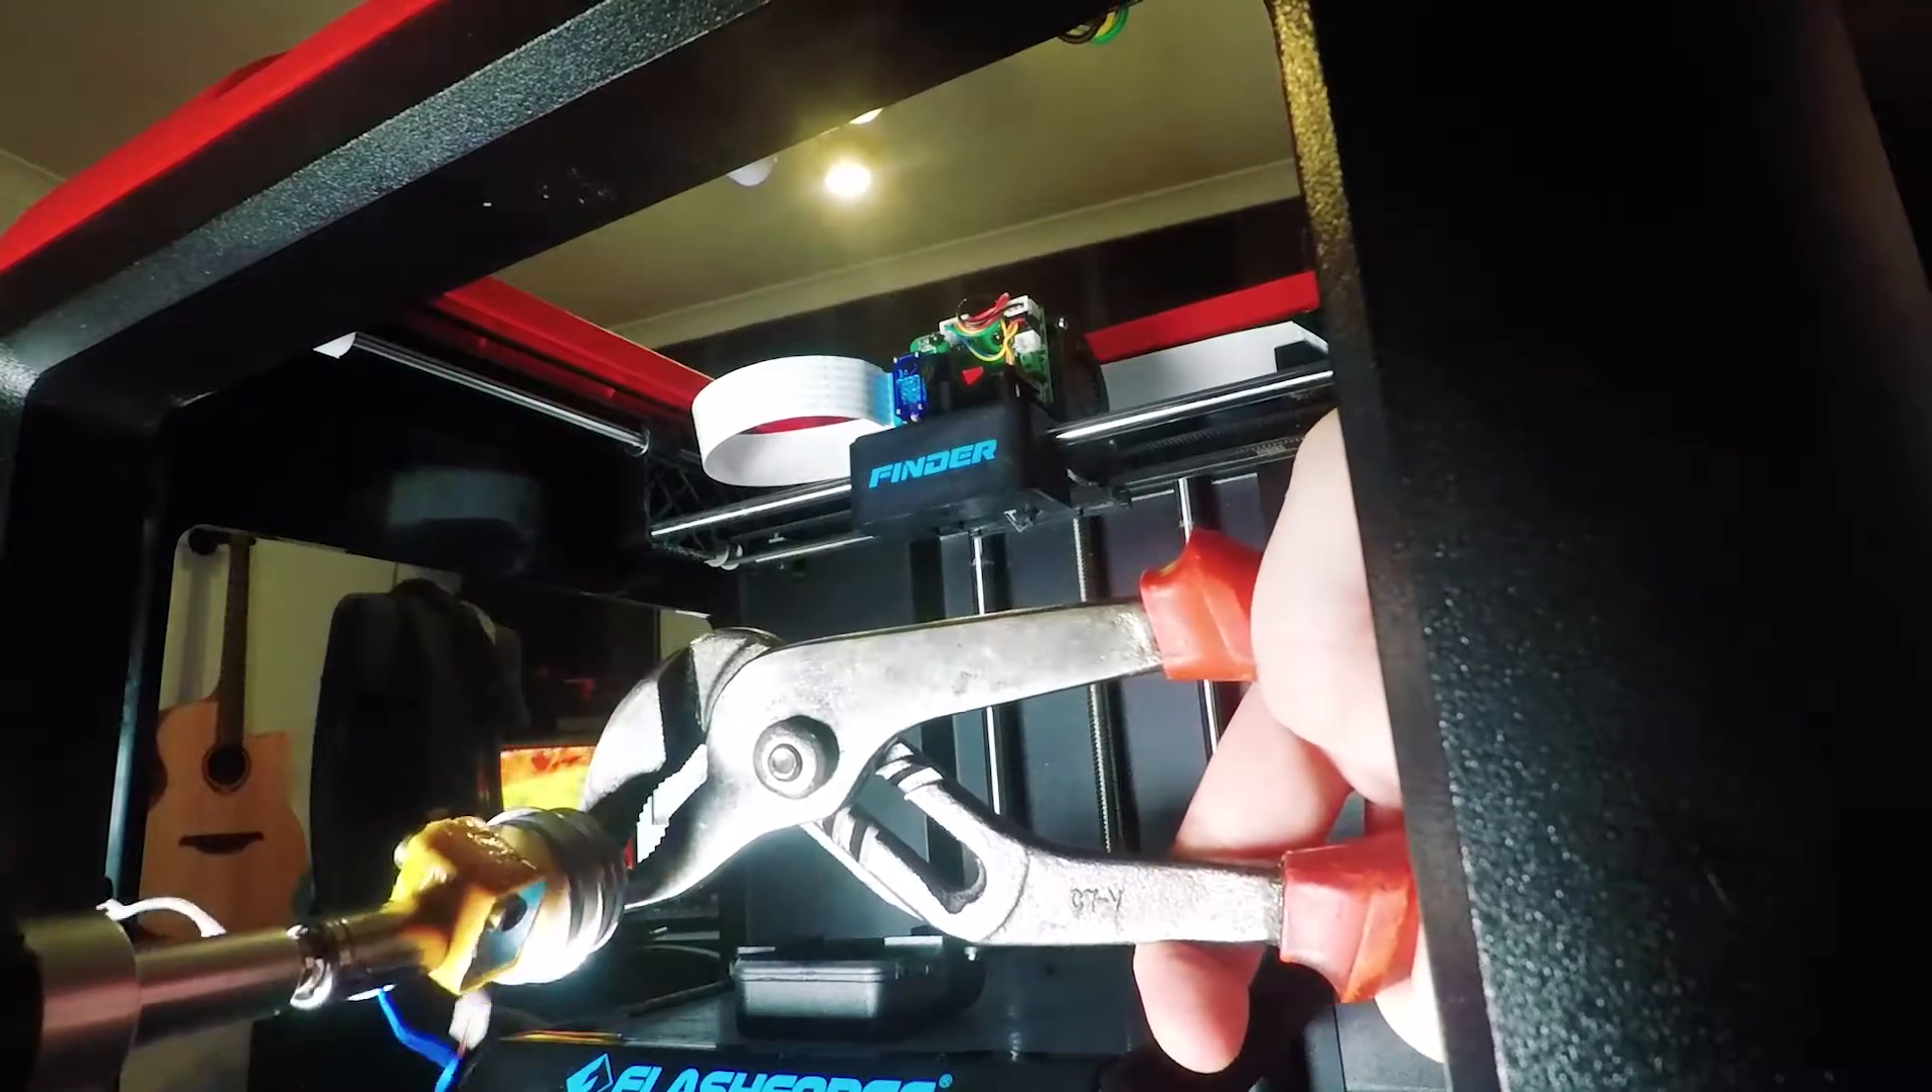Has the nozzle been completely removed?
No.